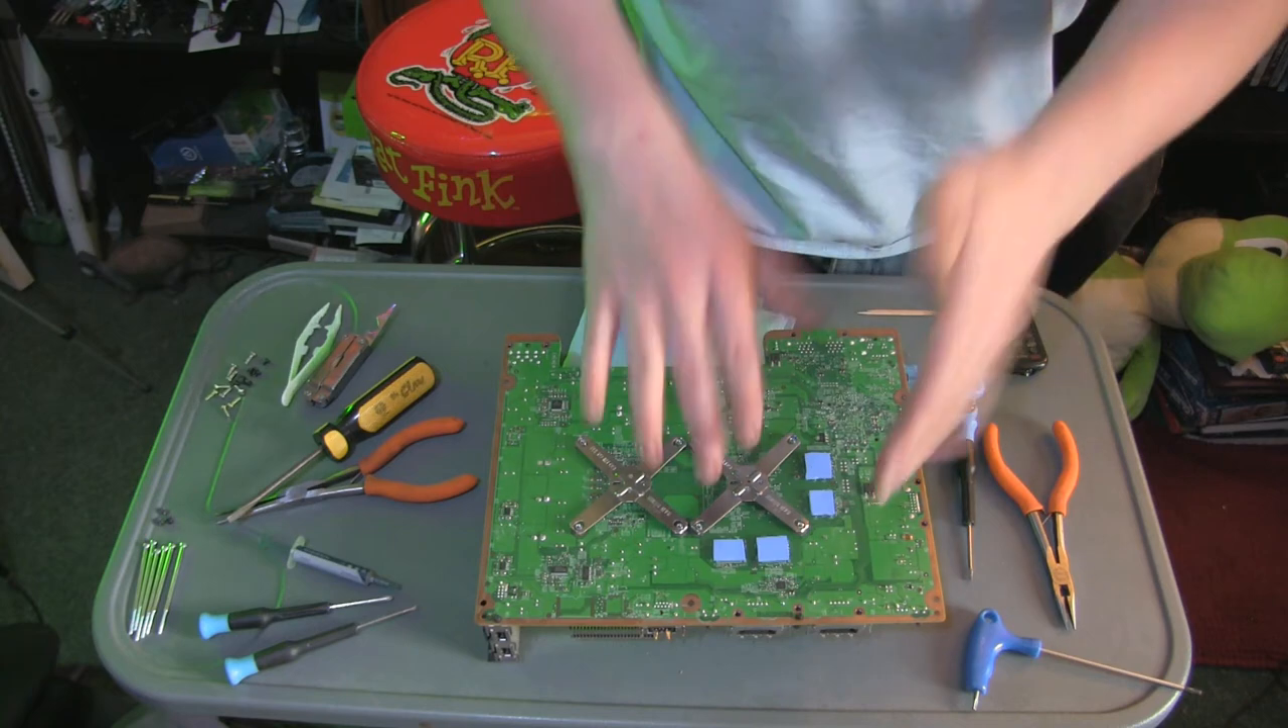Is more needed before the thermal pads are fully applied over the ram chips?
No.